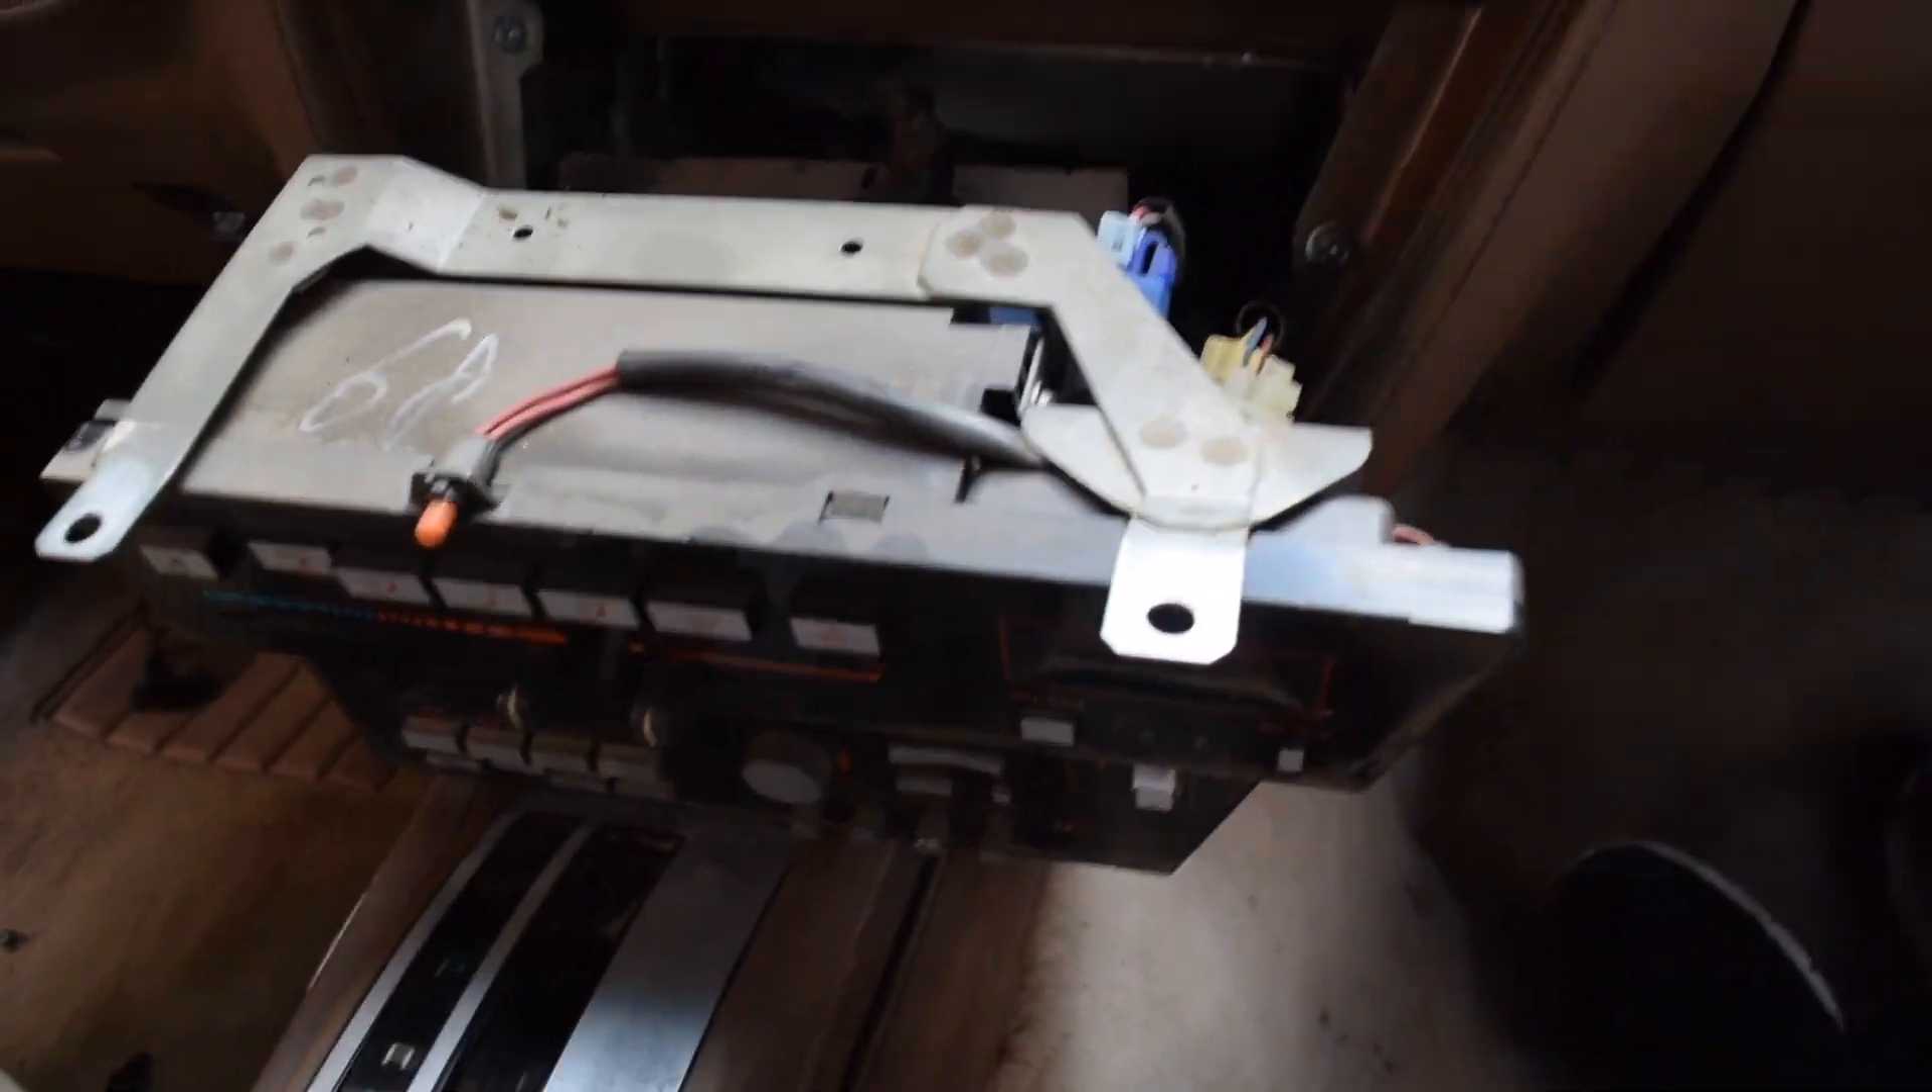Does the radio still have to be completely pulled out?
No.